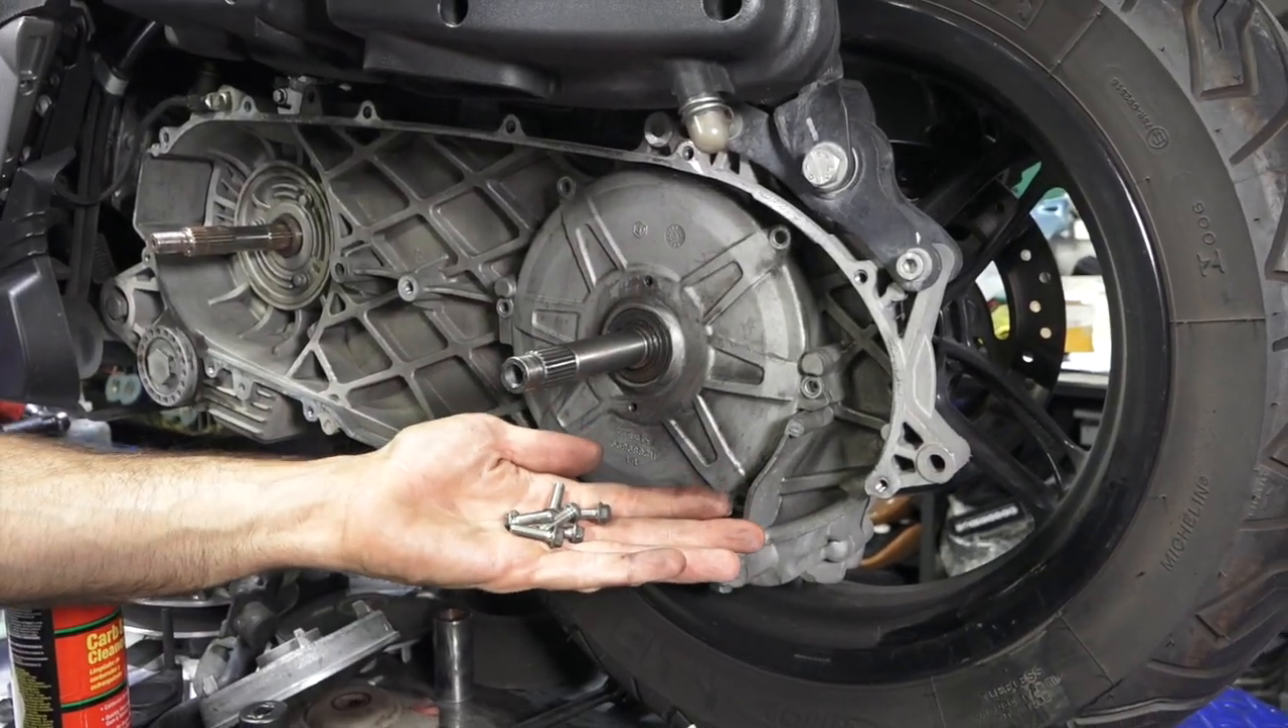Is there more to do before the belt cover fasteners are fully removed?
No.